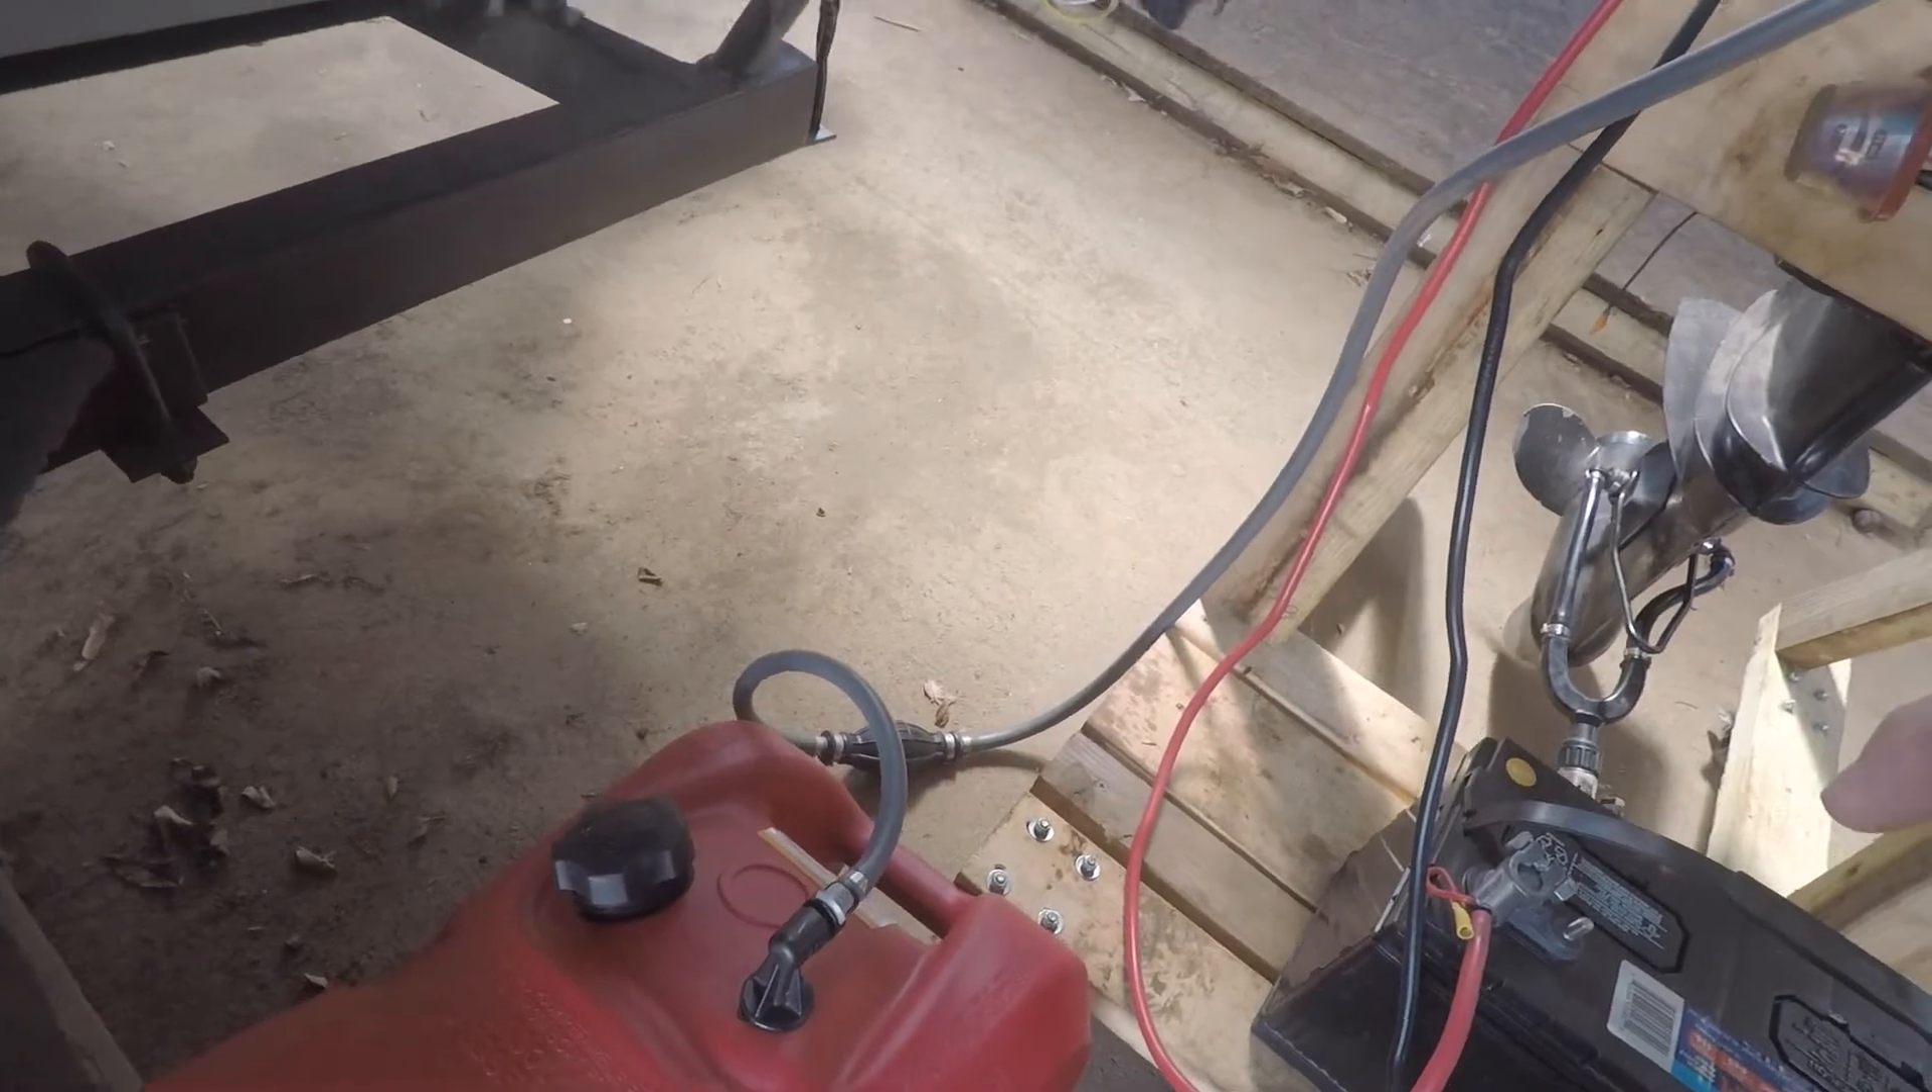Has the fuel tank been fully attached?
Yes.